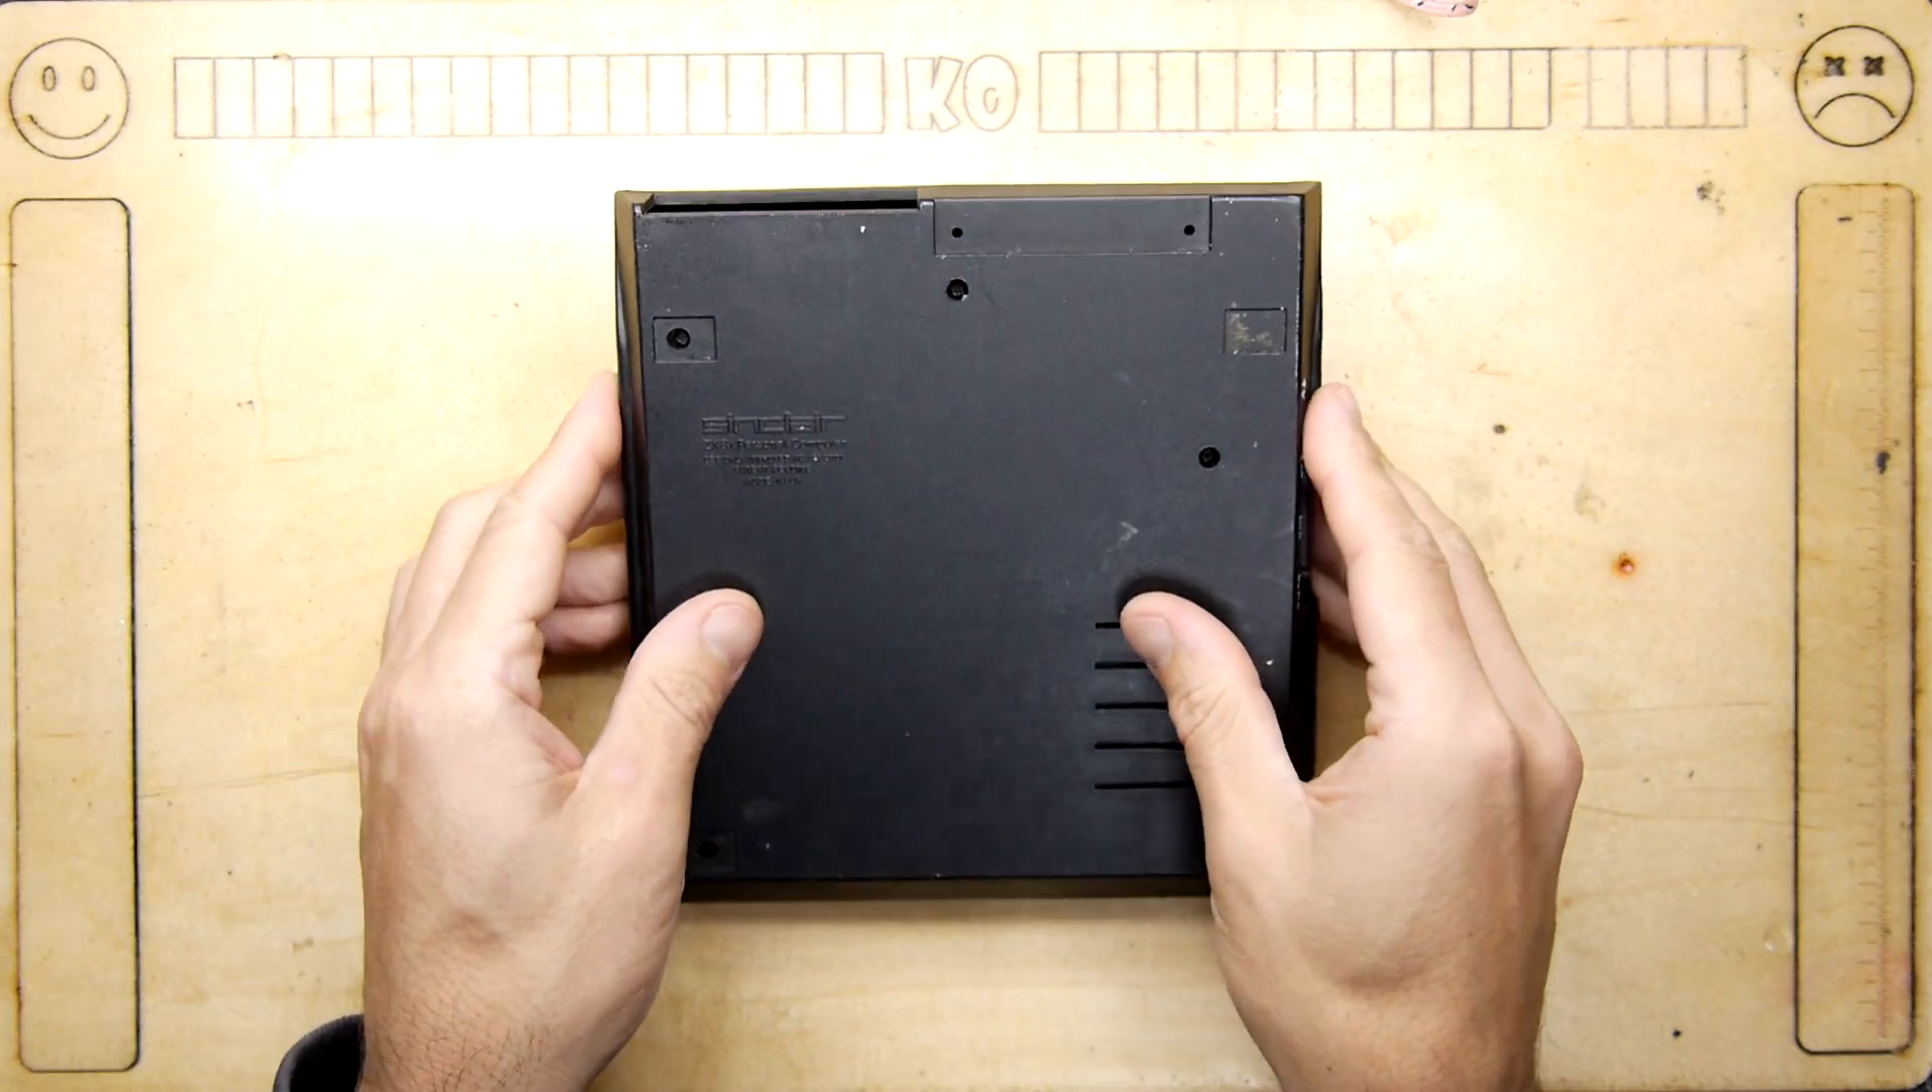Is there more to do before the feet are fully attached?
Yes.